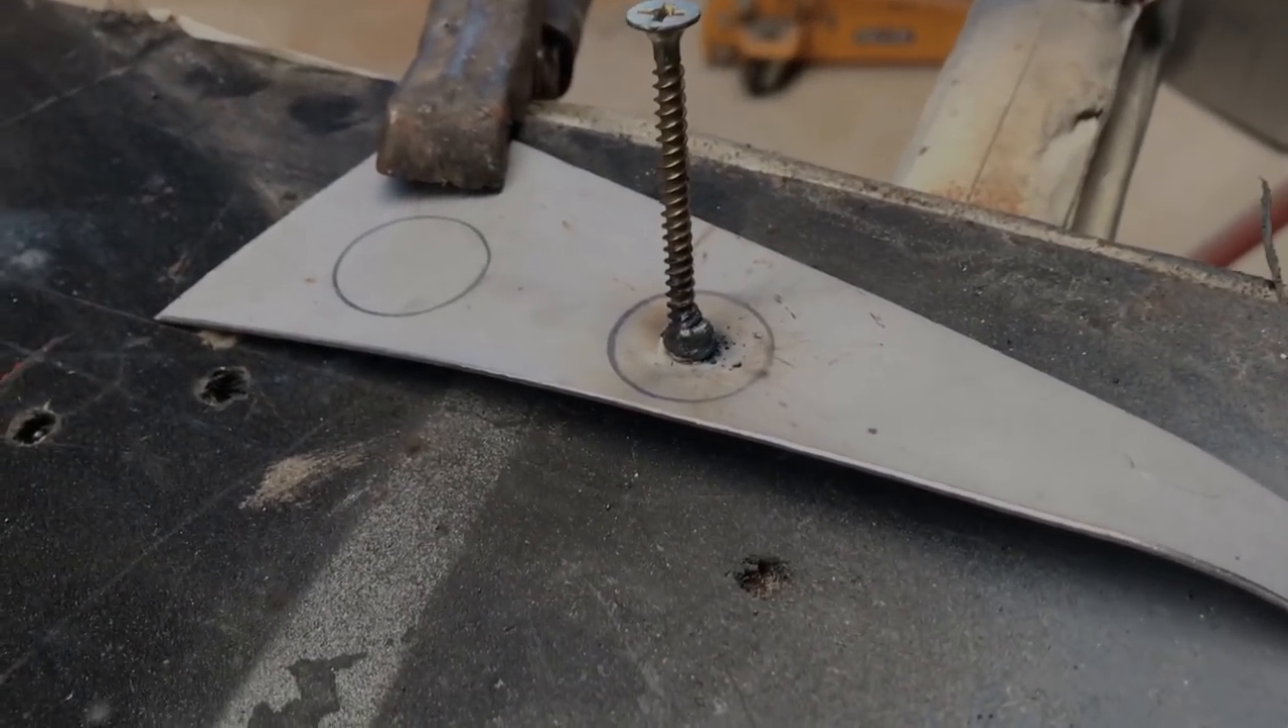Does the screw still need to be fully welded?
No.